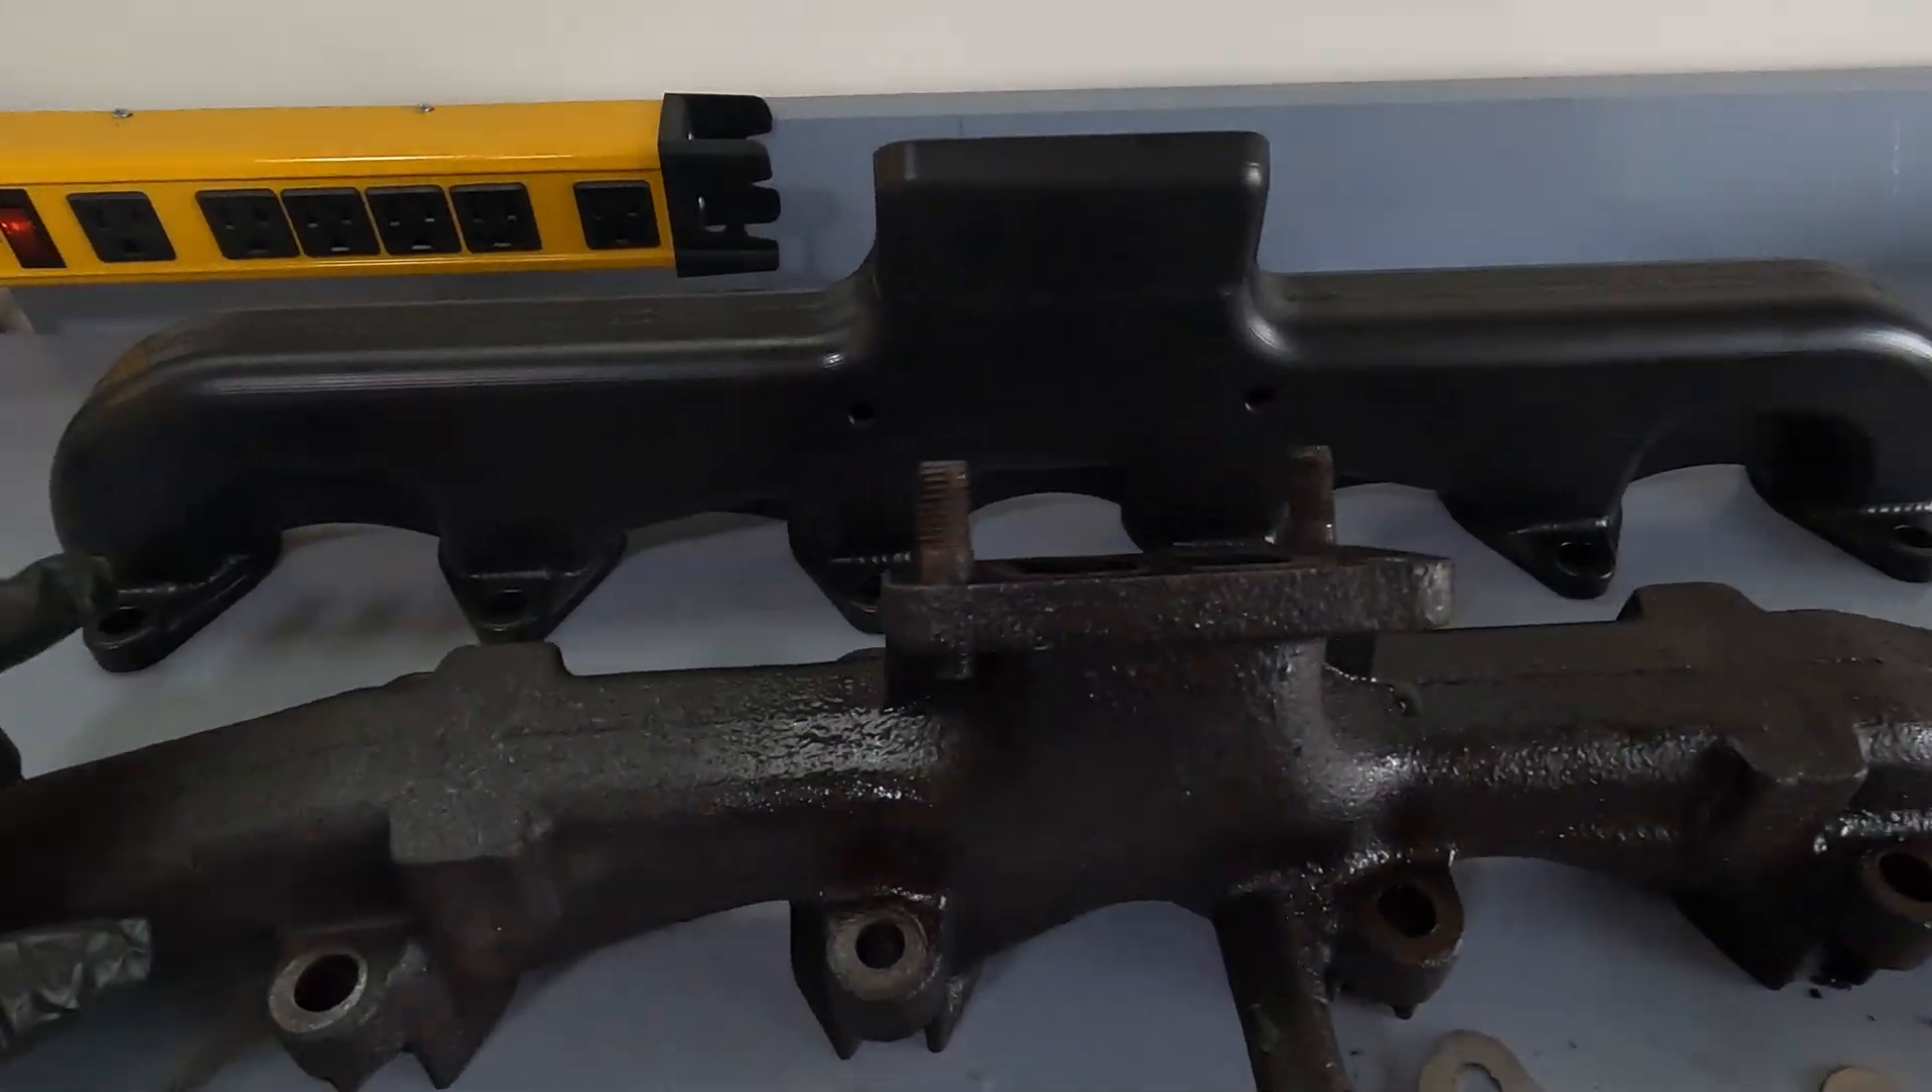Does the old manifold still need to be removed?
No.